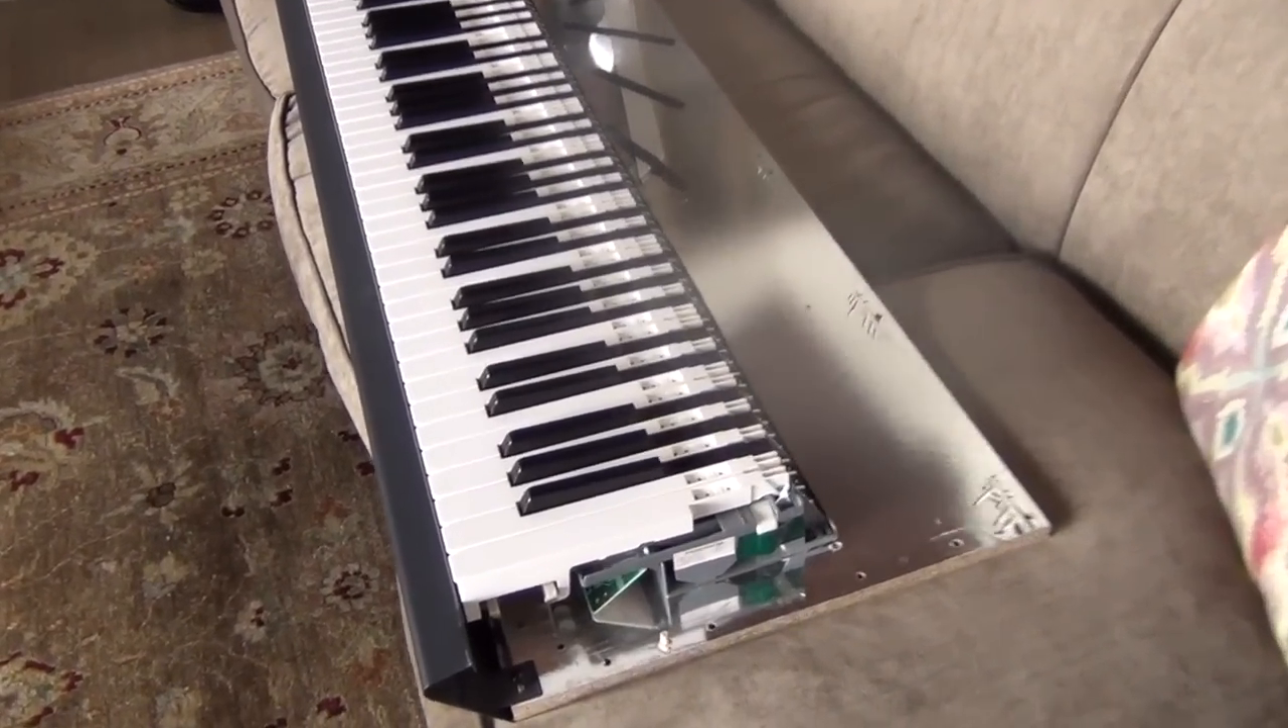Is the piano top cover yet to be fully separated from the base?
No.